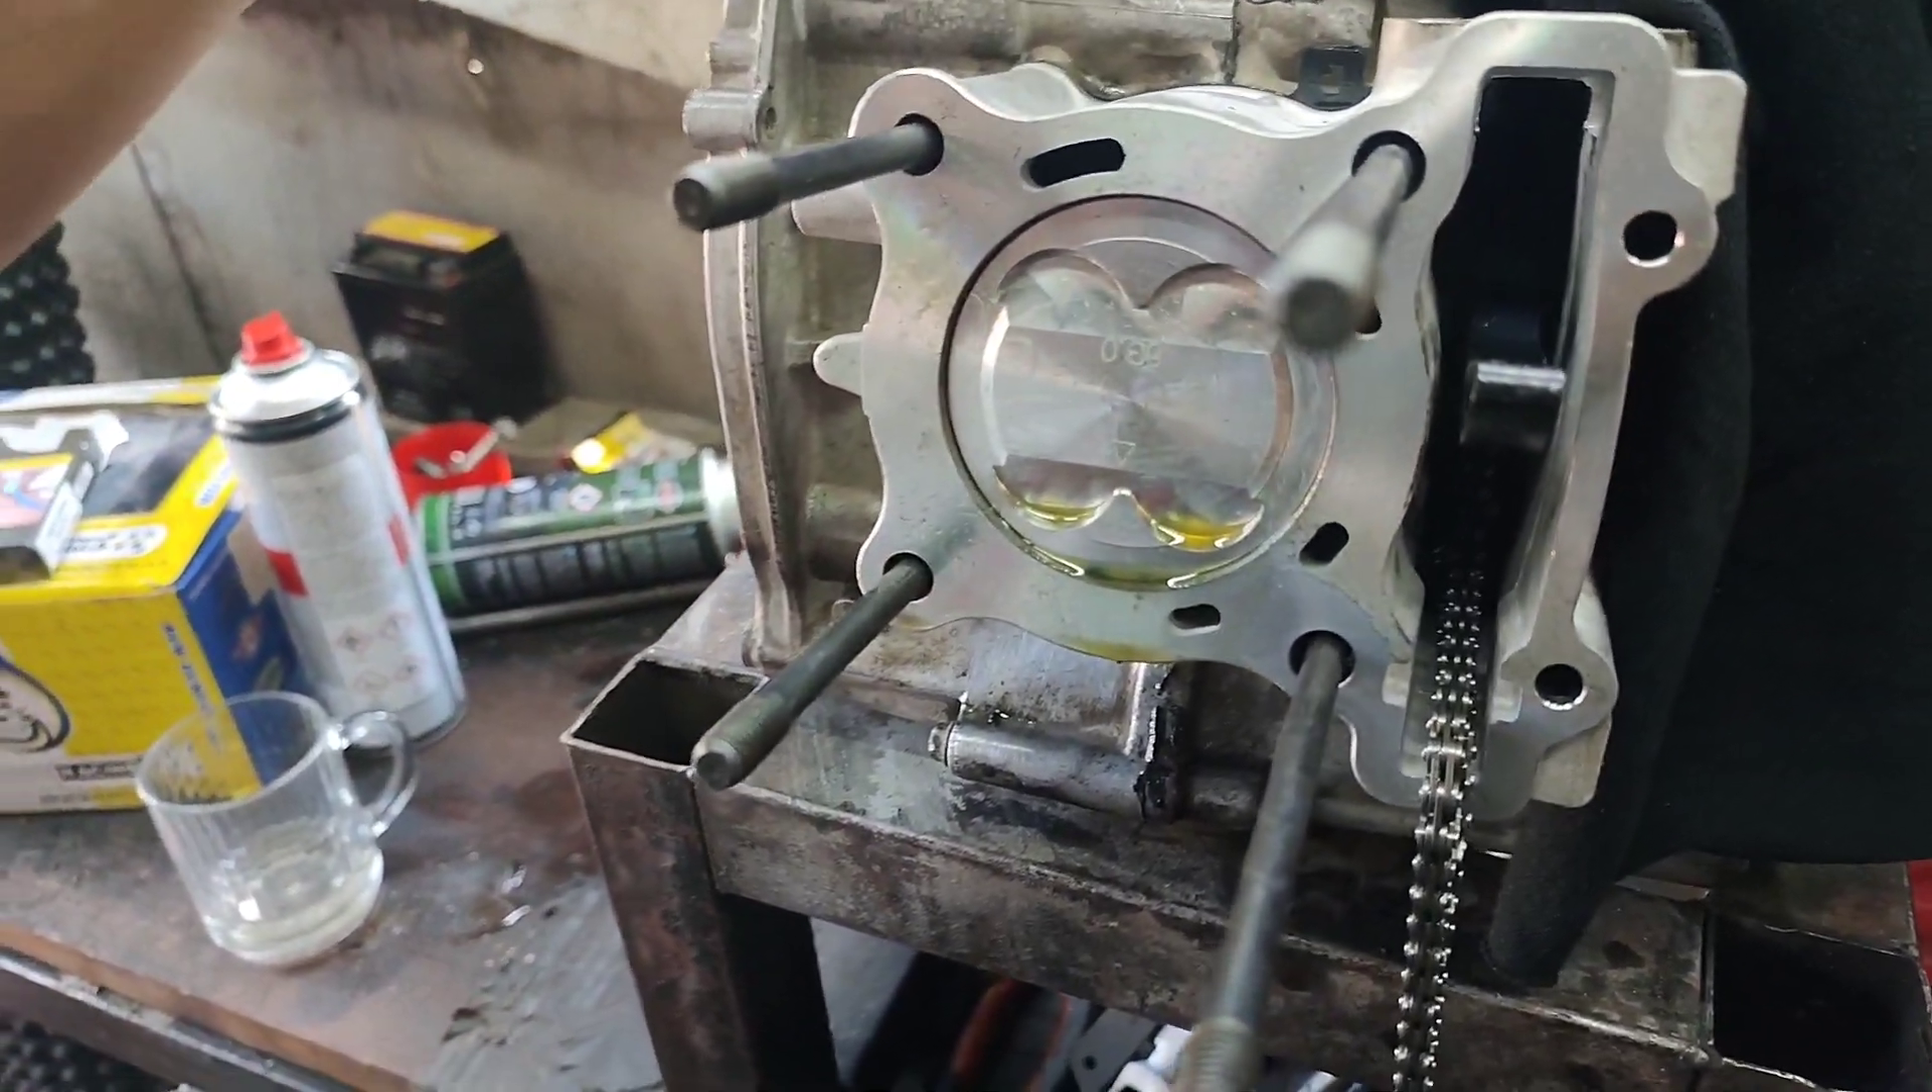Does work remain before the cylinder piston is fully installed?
No.